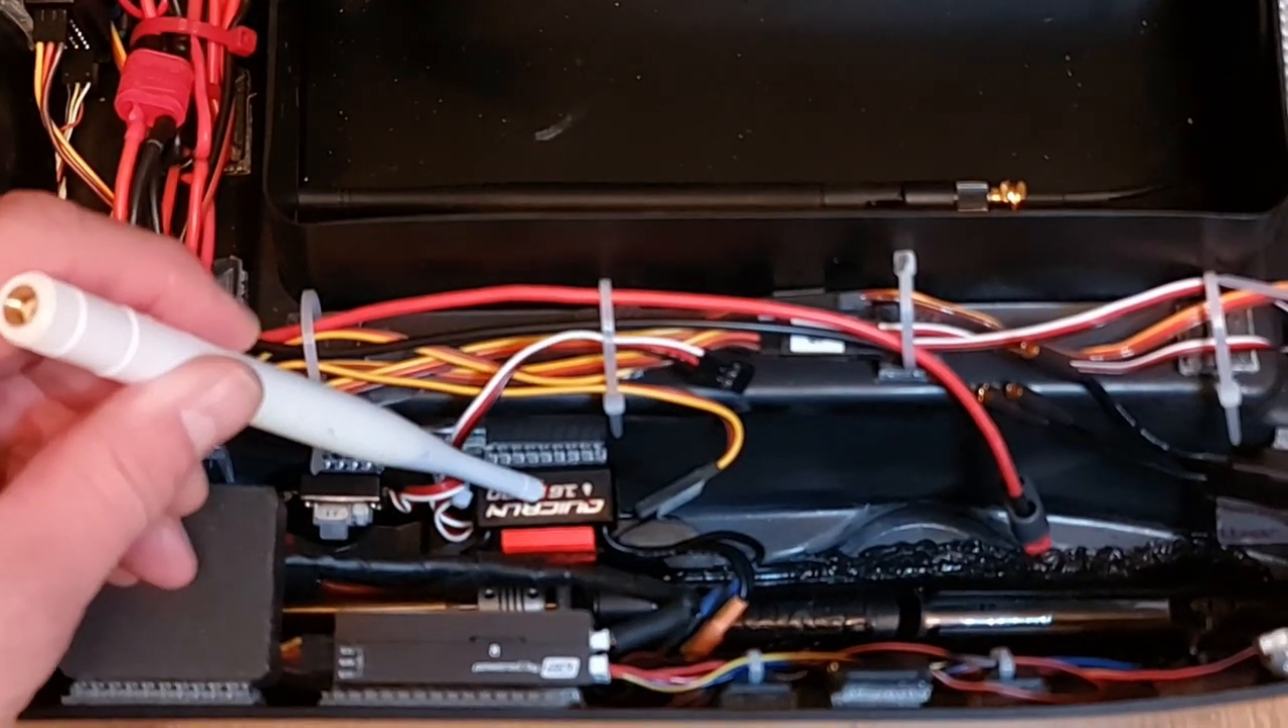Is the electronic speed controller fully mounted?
Yes.